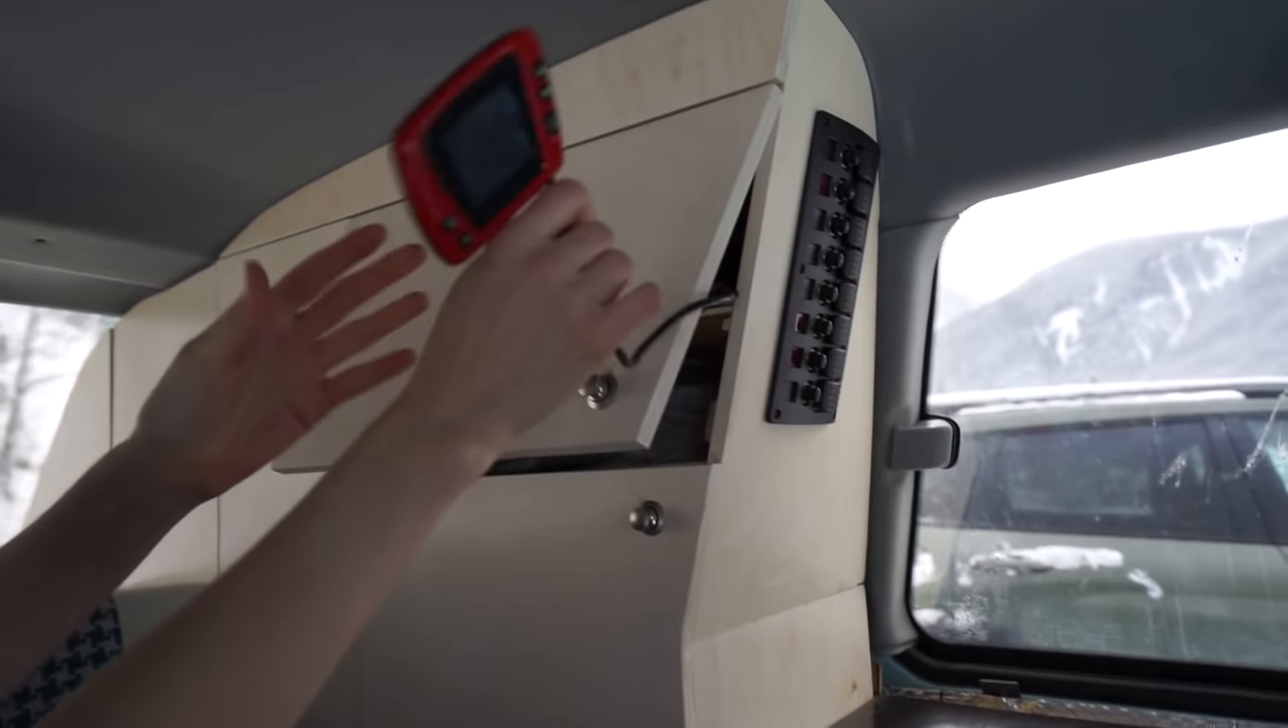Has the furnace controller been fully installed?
No.